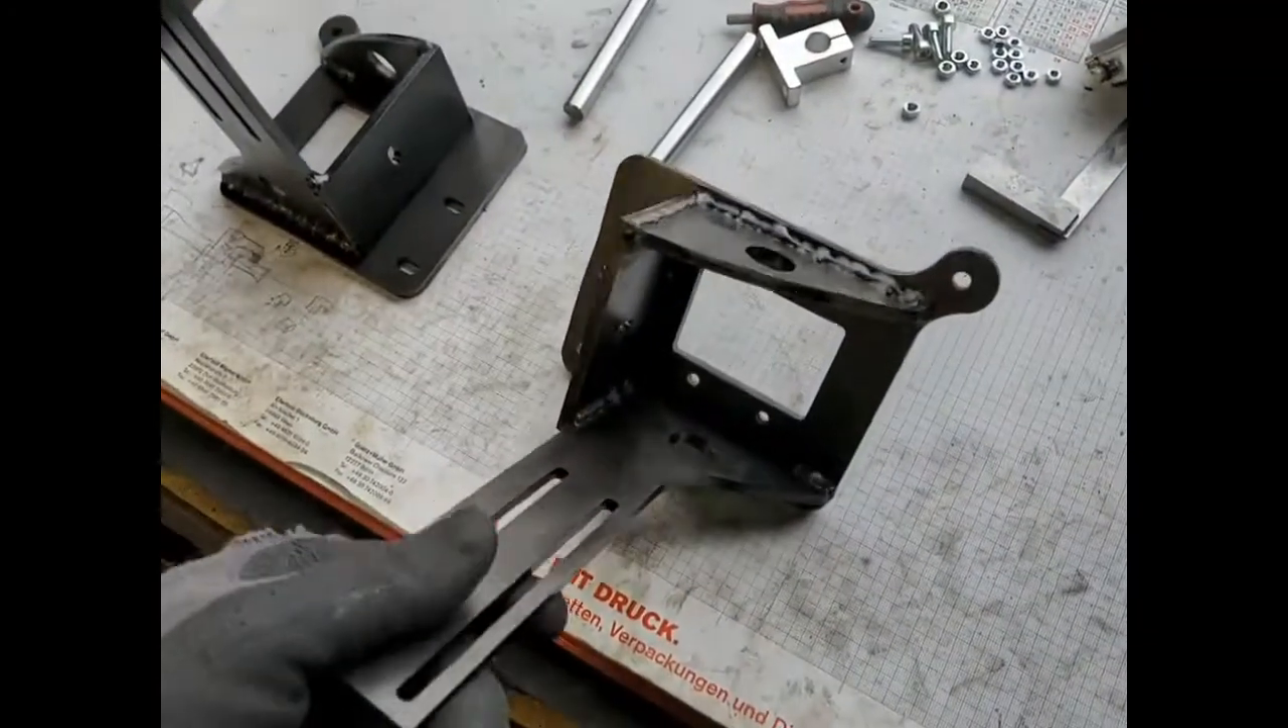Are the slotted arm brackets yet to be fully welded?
No.